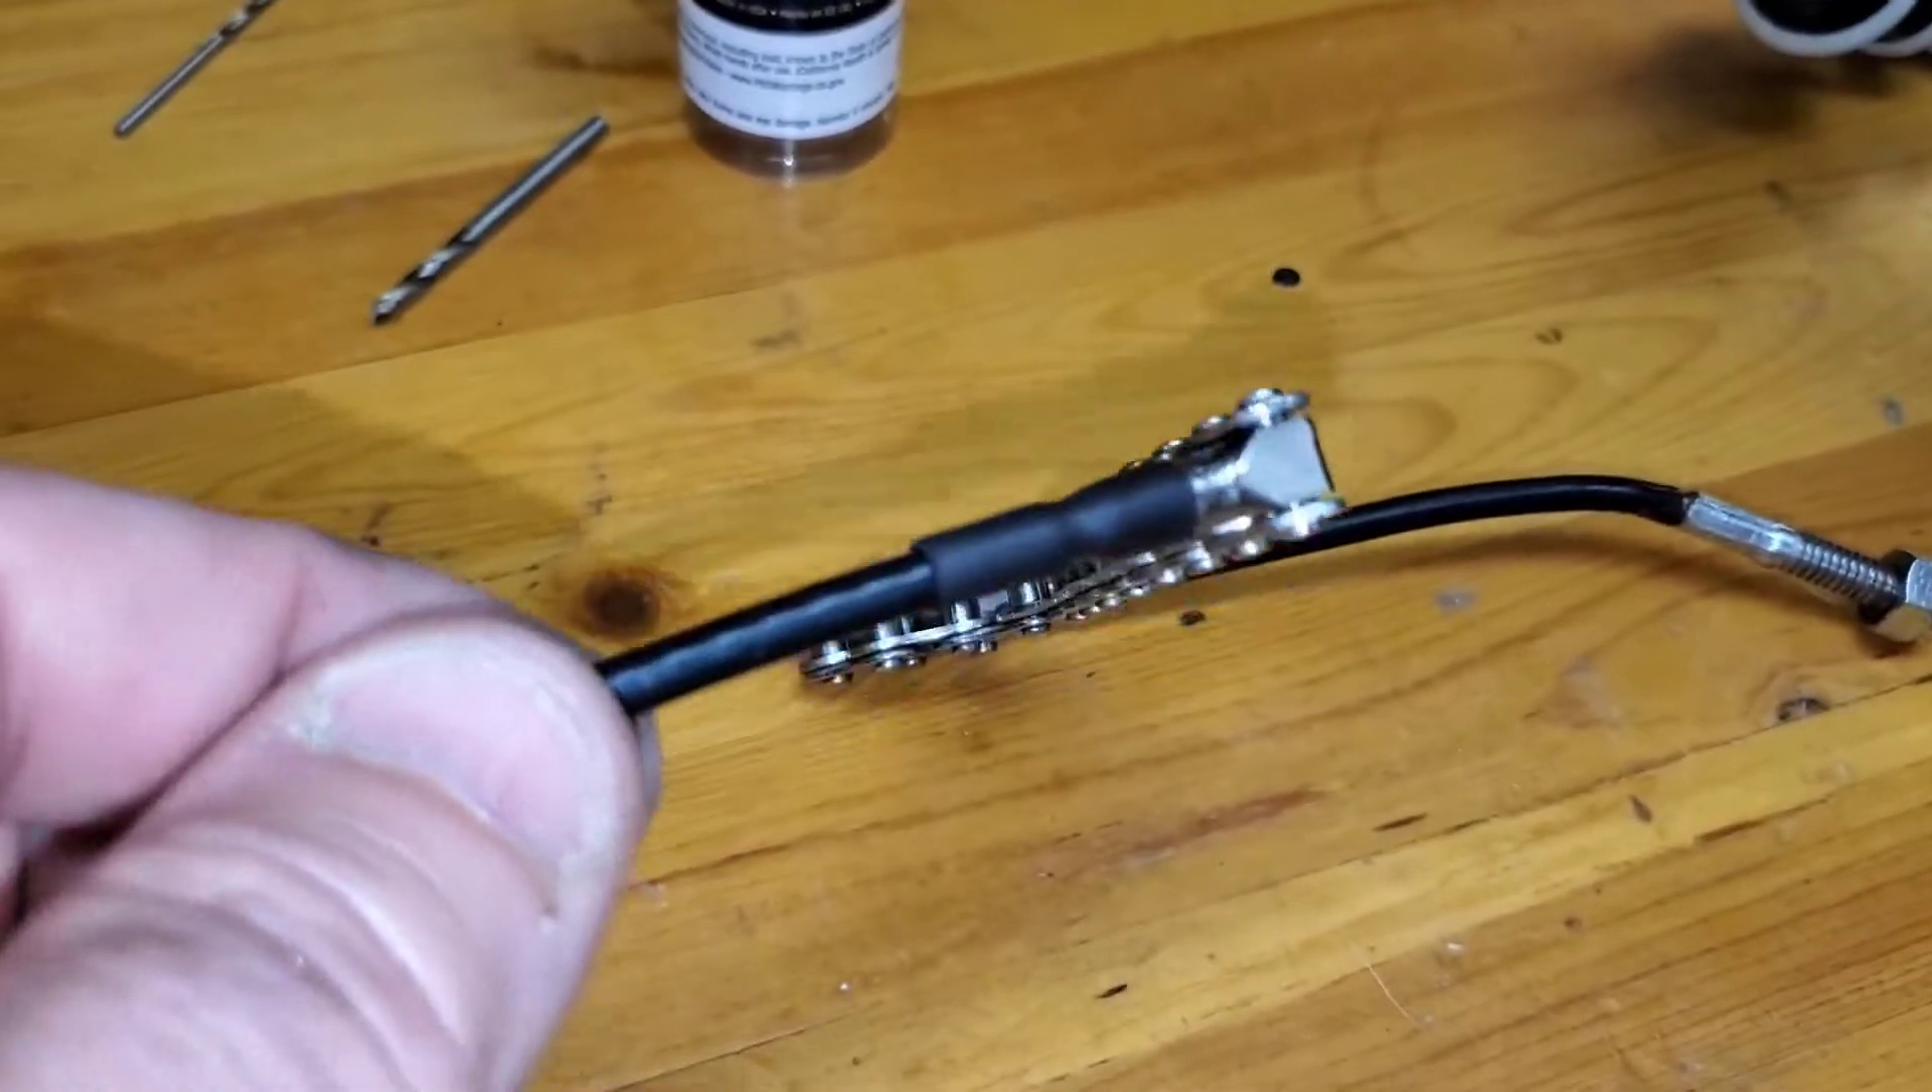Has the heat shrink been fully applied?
Yes.